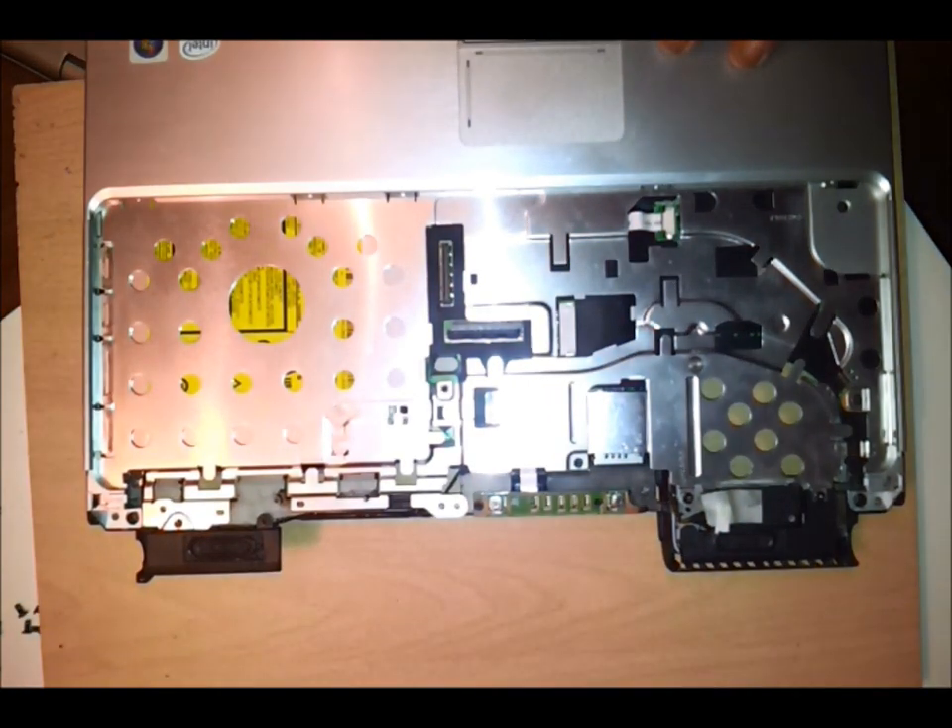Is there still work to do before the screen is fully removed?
No.